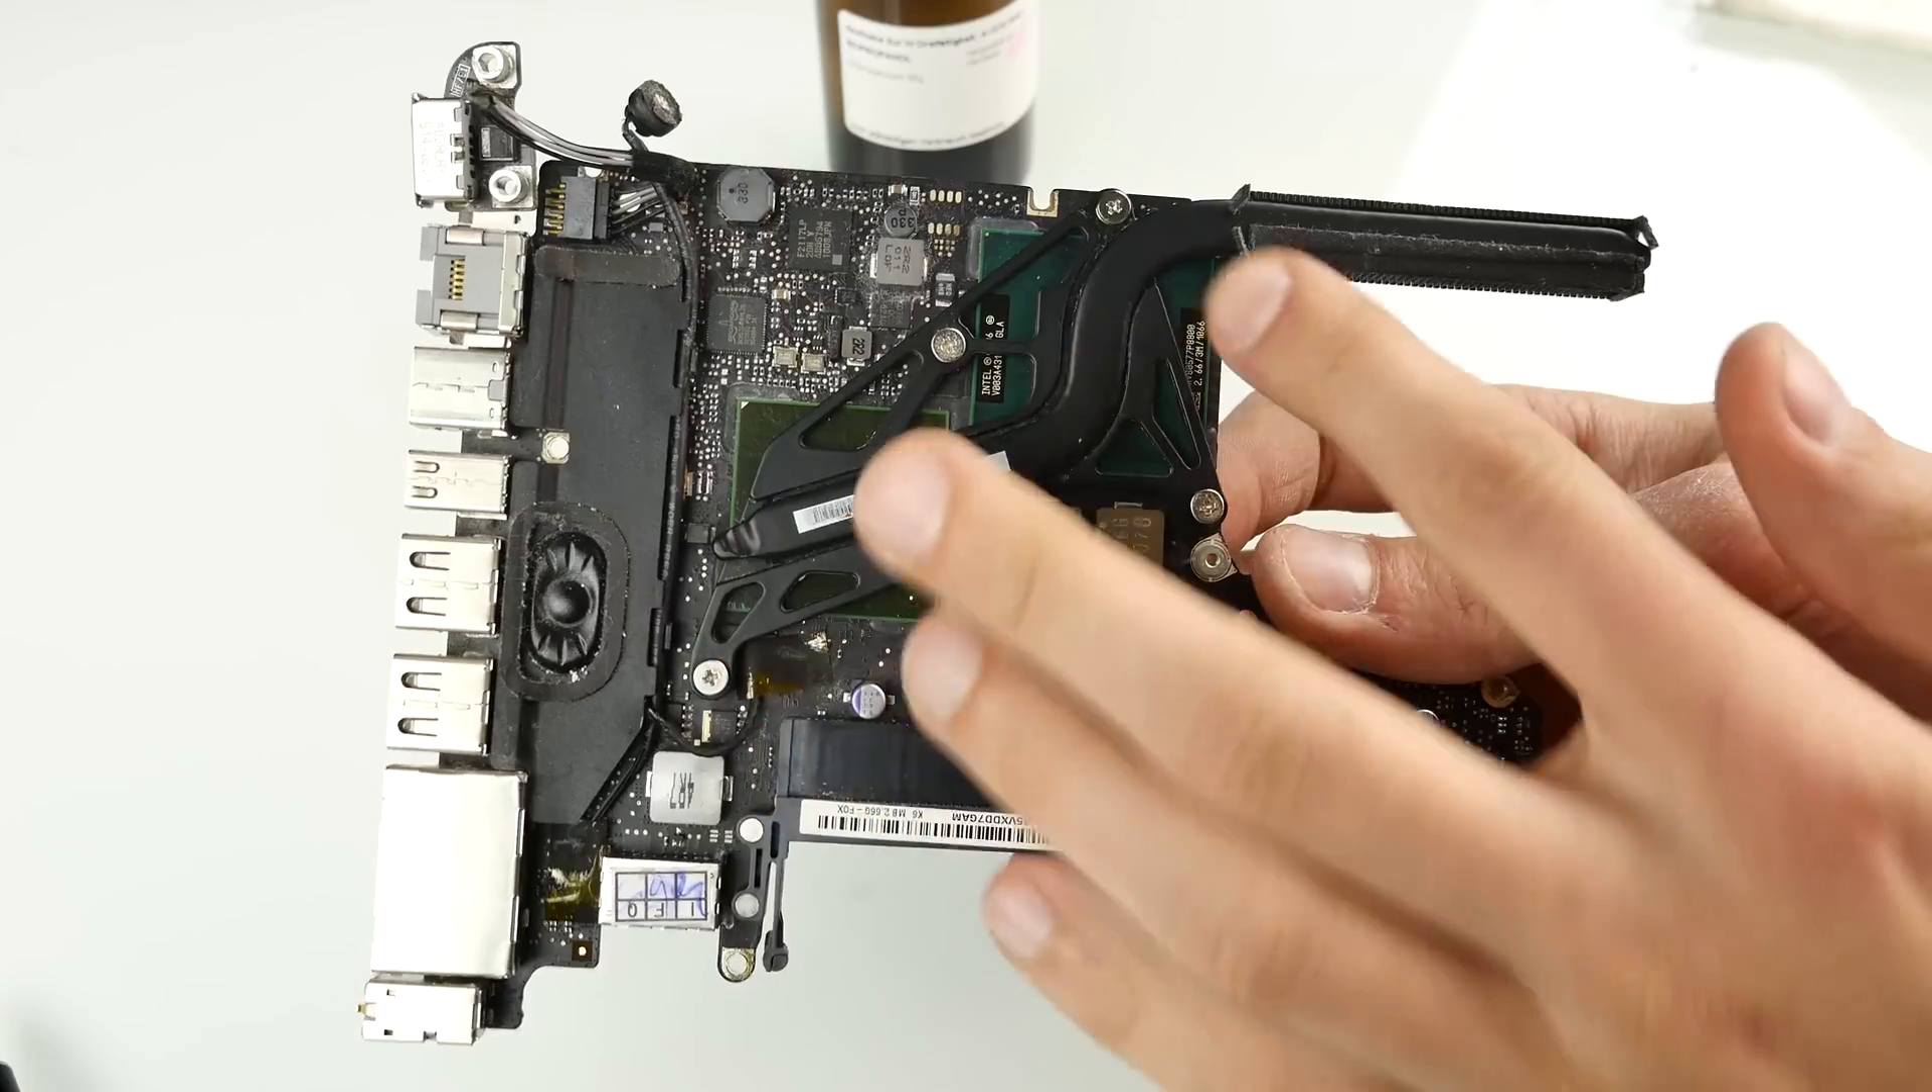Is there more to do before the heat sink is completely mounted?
No.